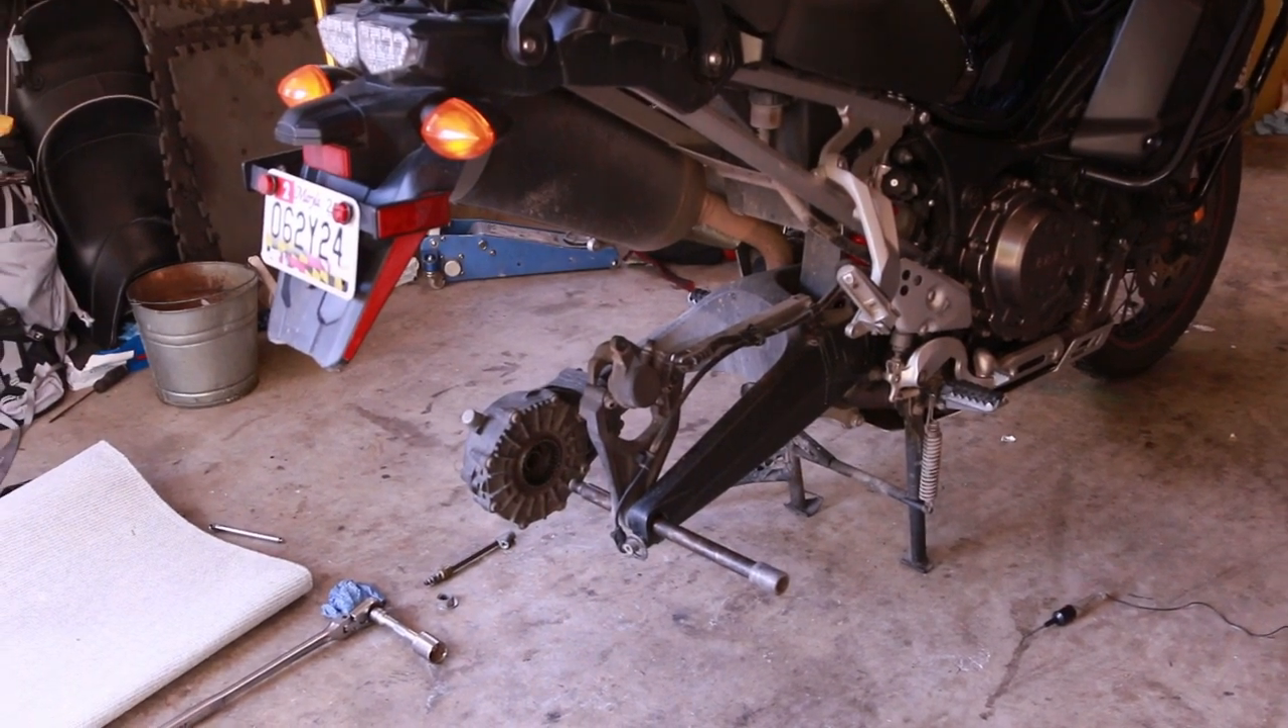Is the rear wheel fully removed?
Yes.